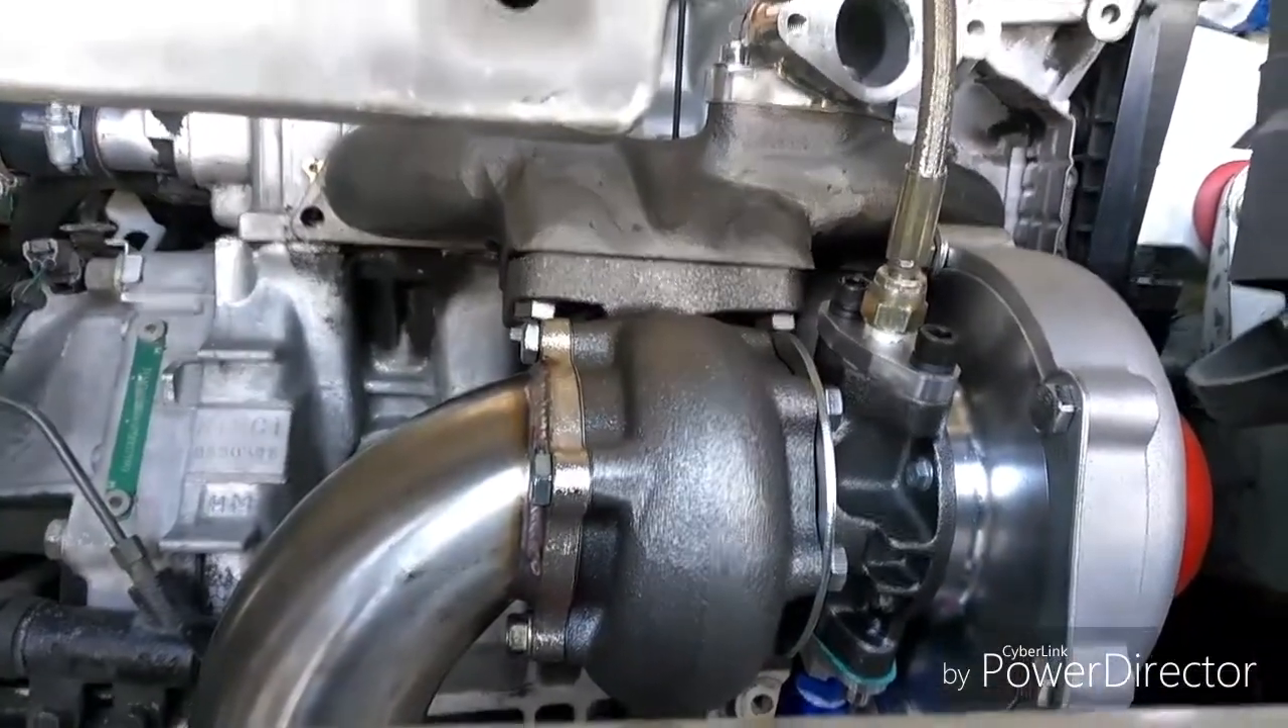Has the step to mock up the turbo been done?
Yes.